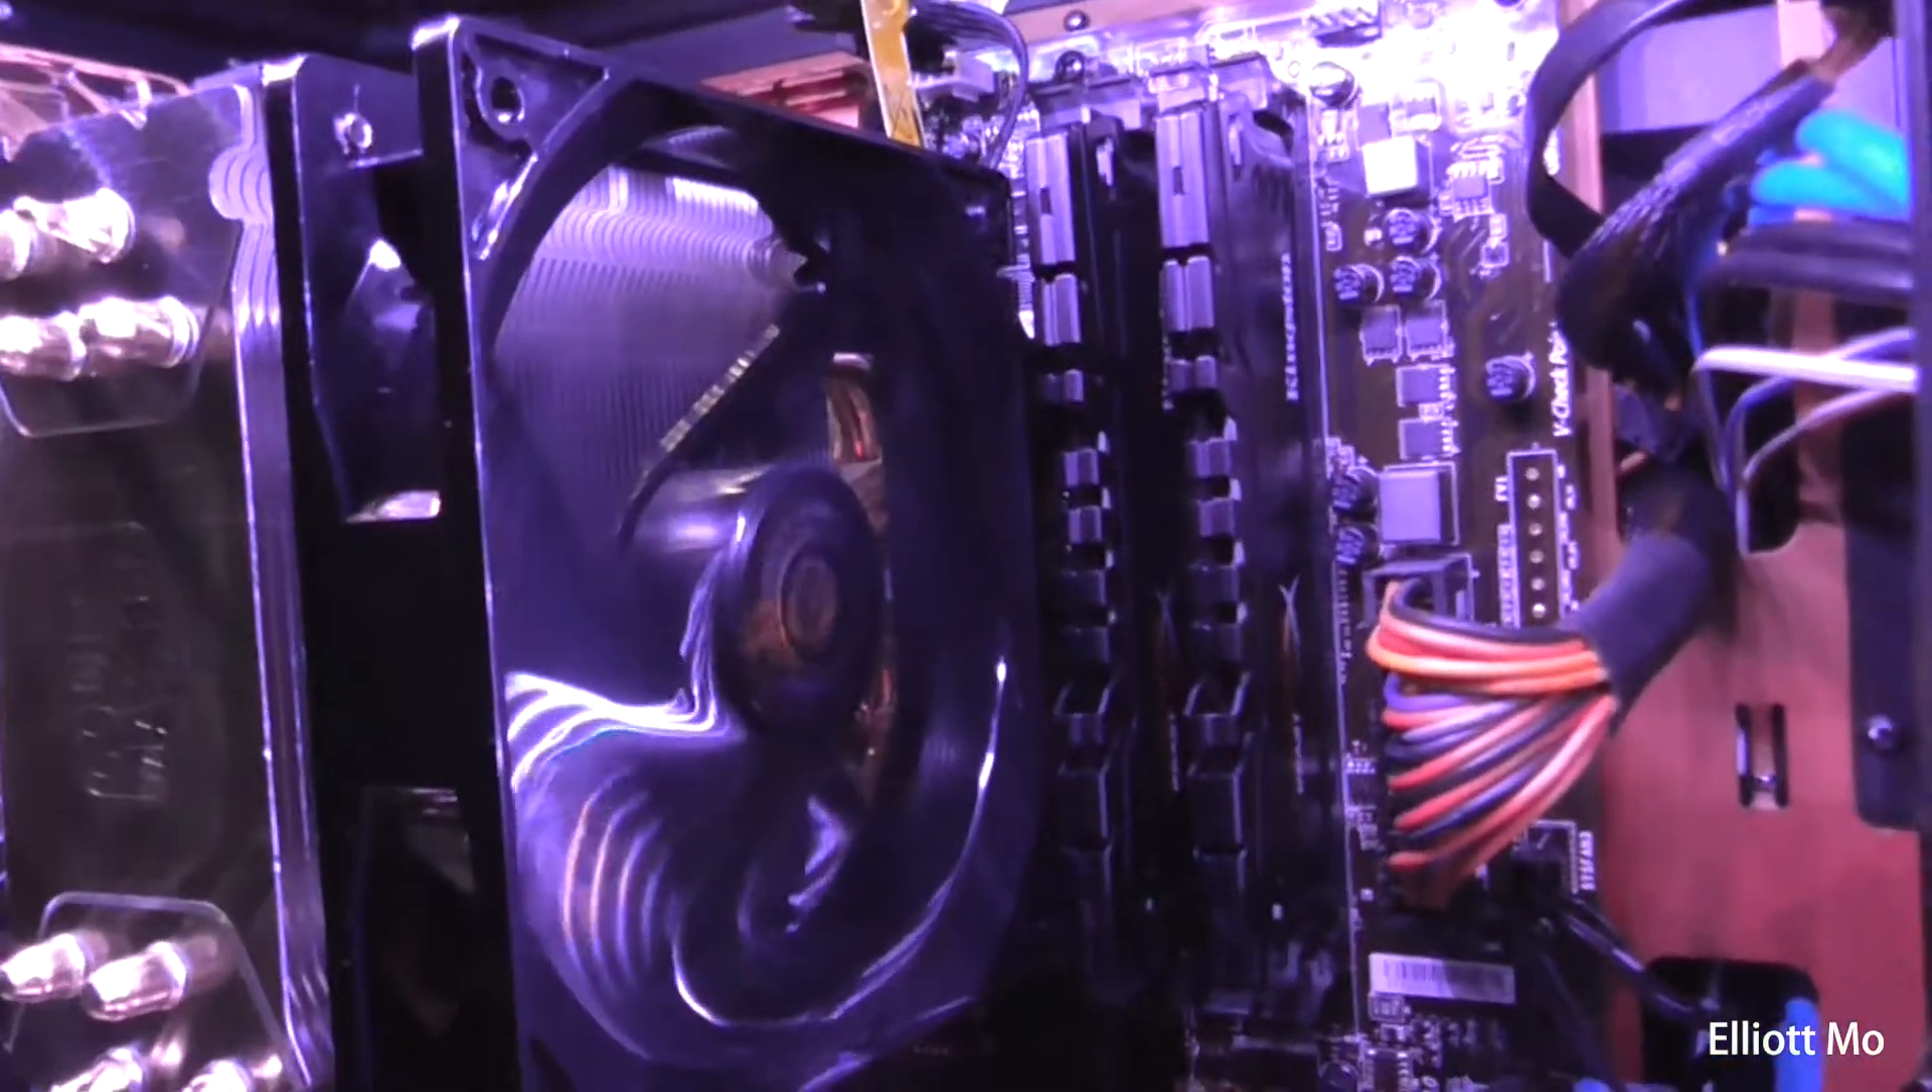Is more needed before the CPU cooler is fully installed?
No.